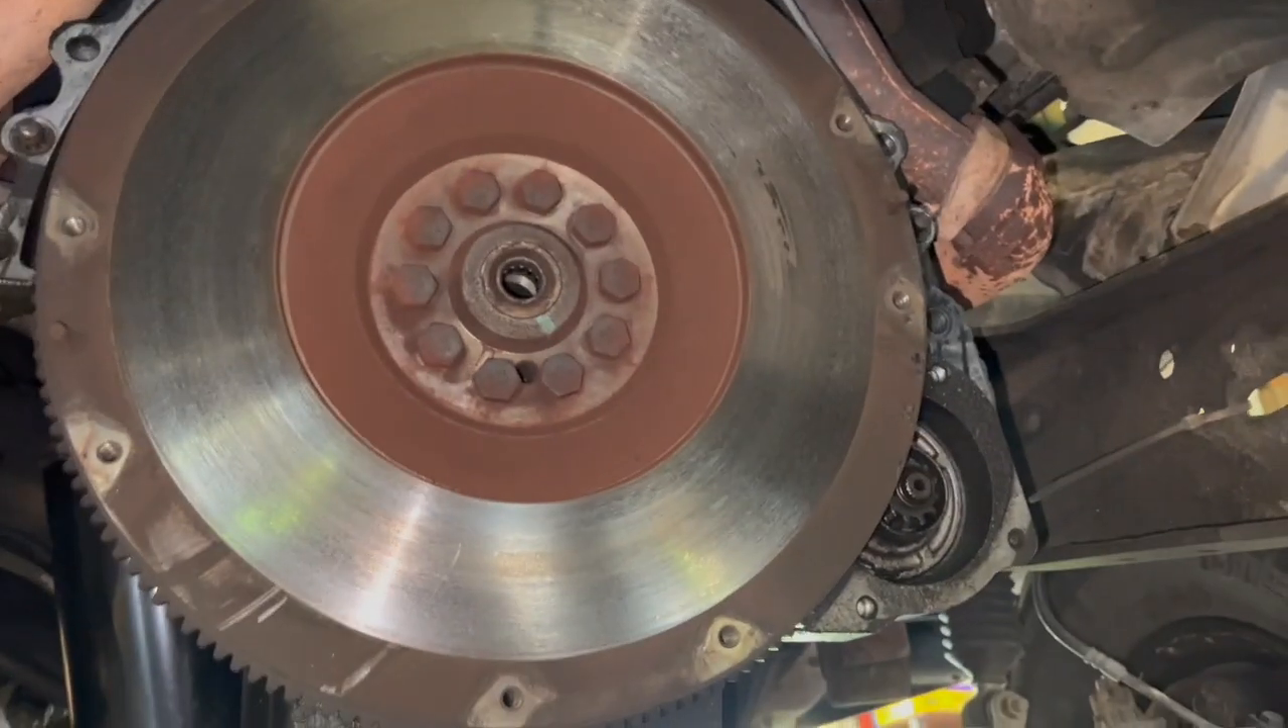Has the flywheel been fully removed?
No.